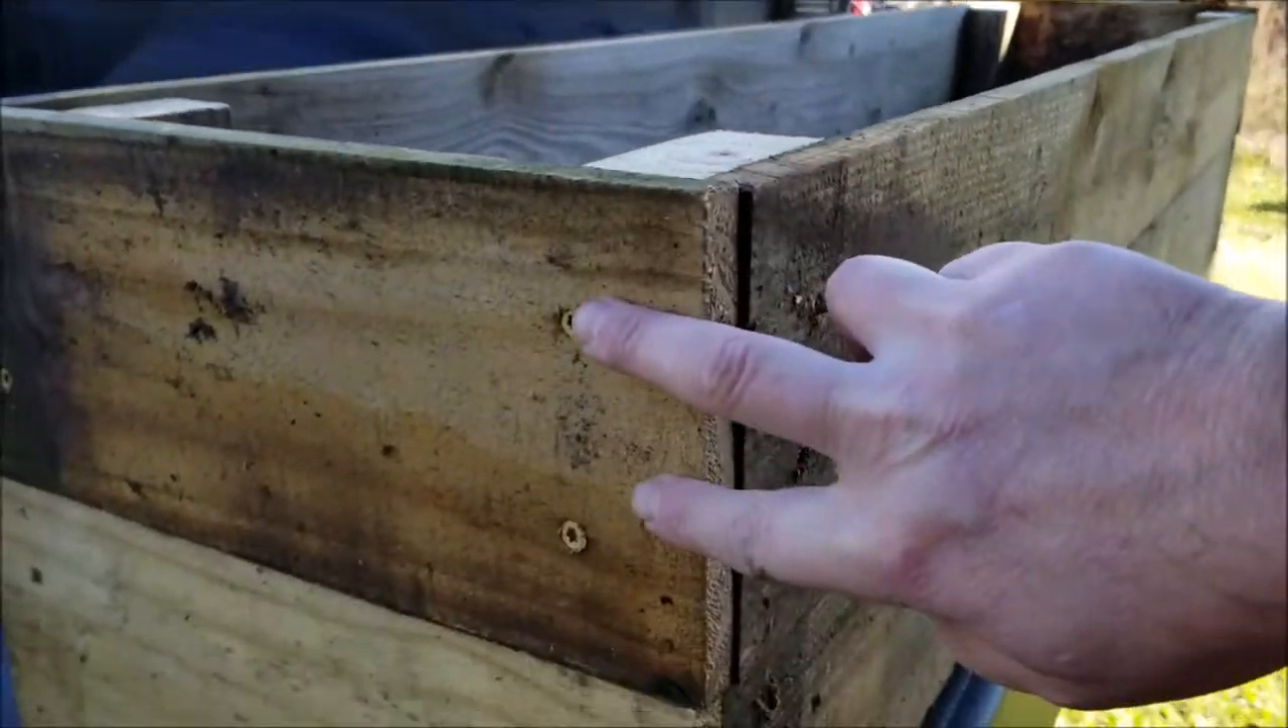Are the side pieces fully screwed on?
Yes.